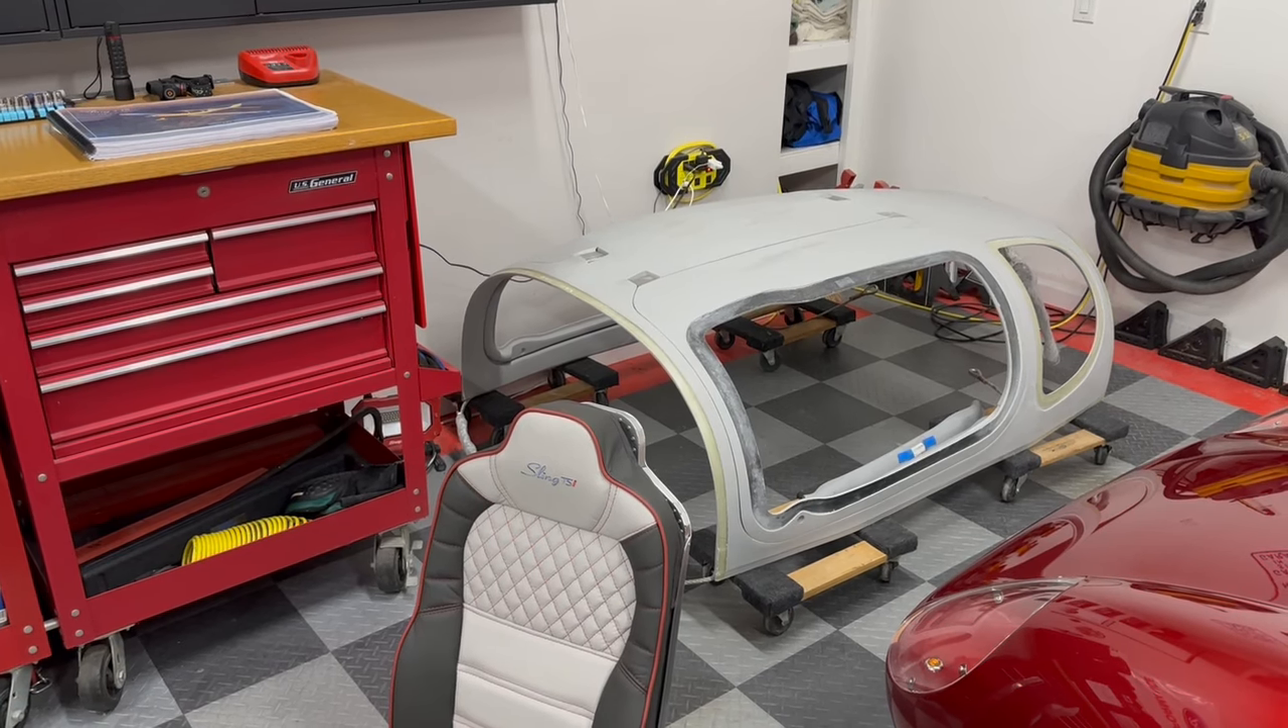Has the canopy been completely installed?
No.